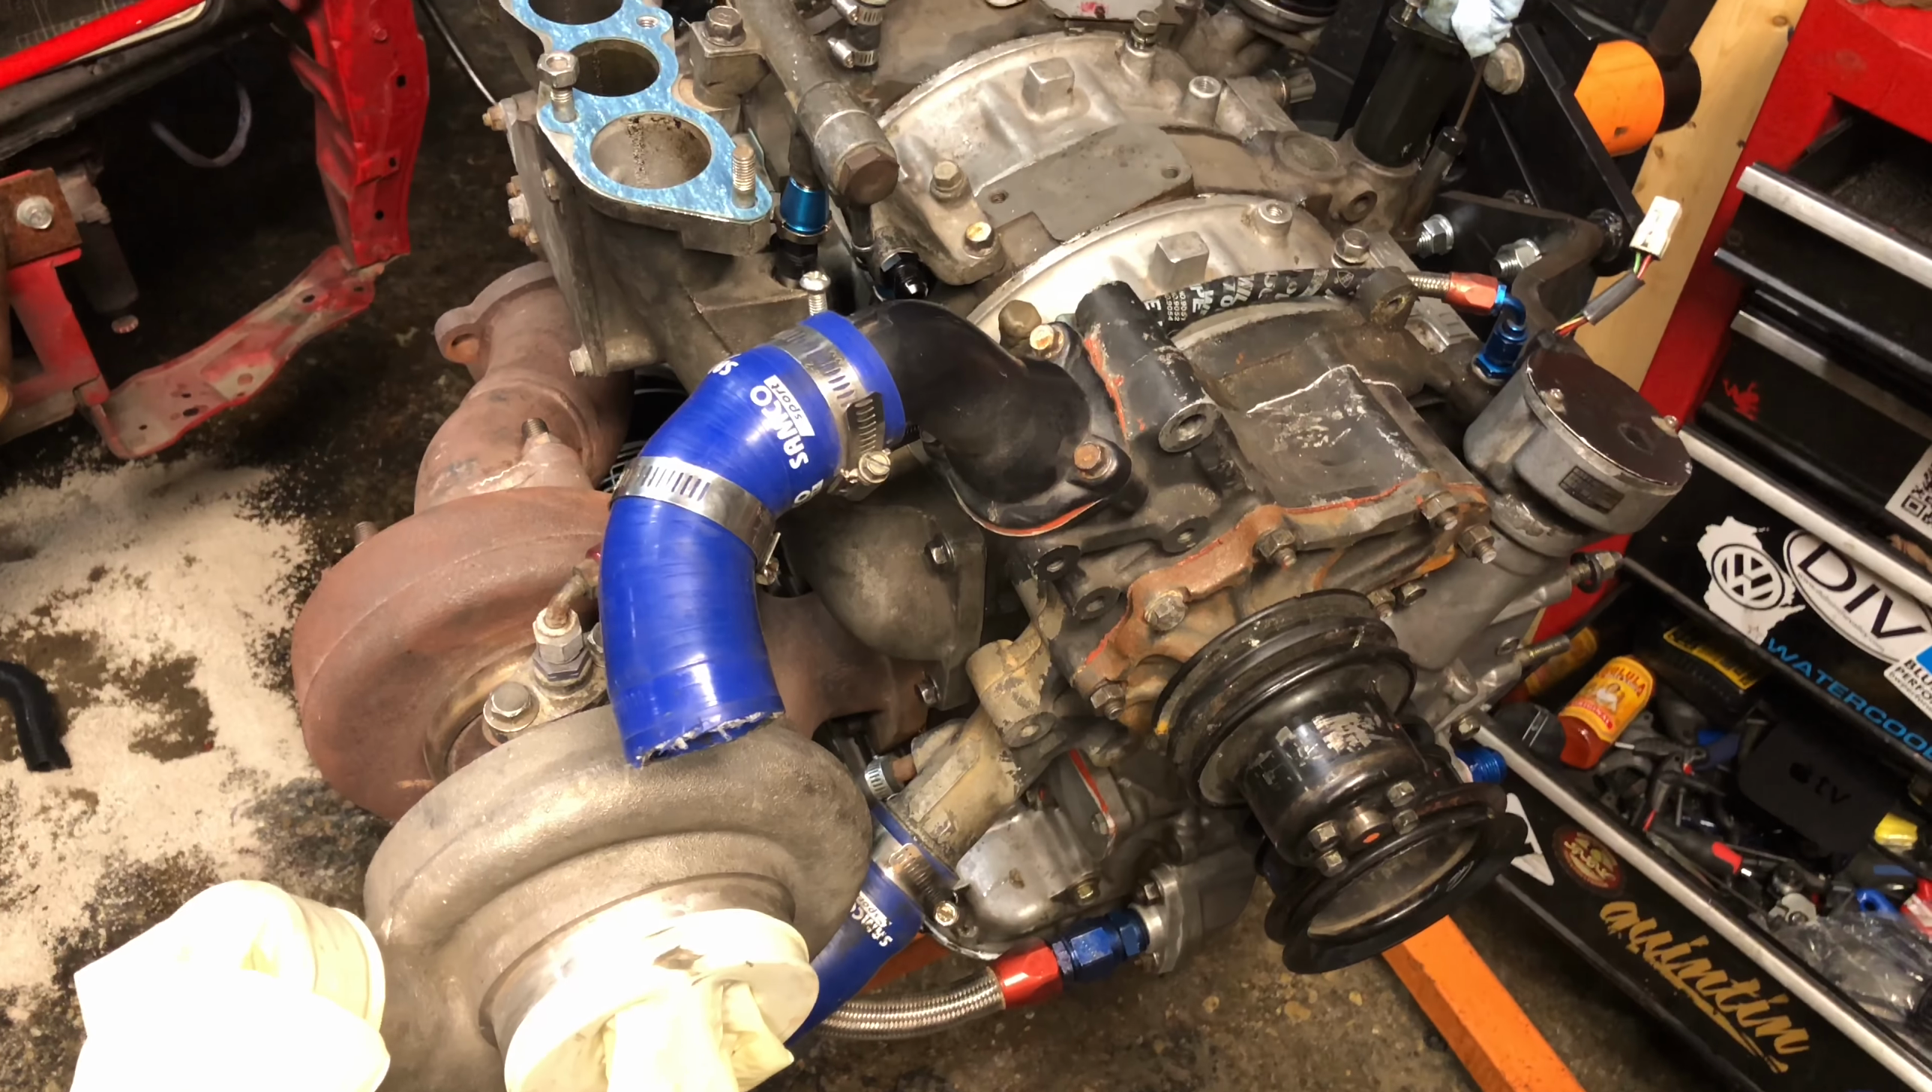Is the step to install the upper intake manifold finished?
No.